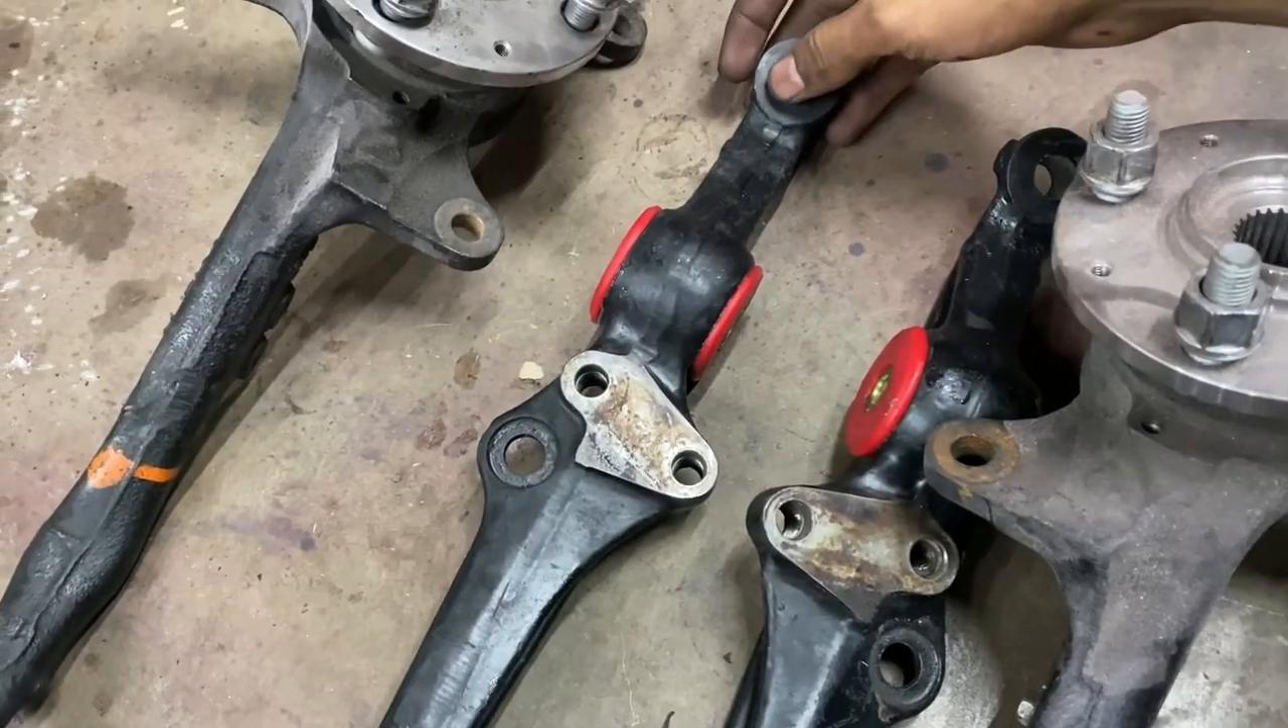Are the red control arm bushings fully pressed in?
Yes.